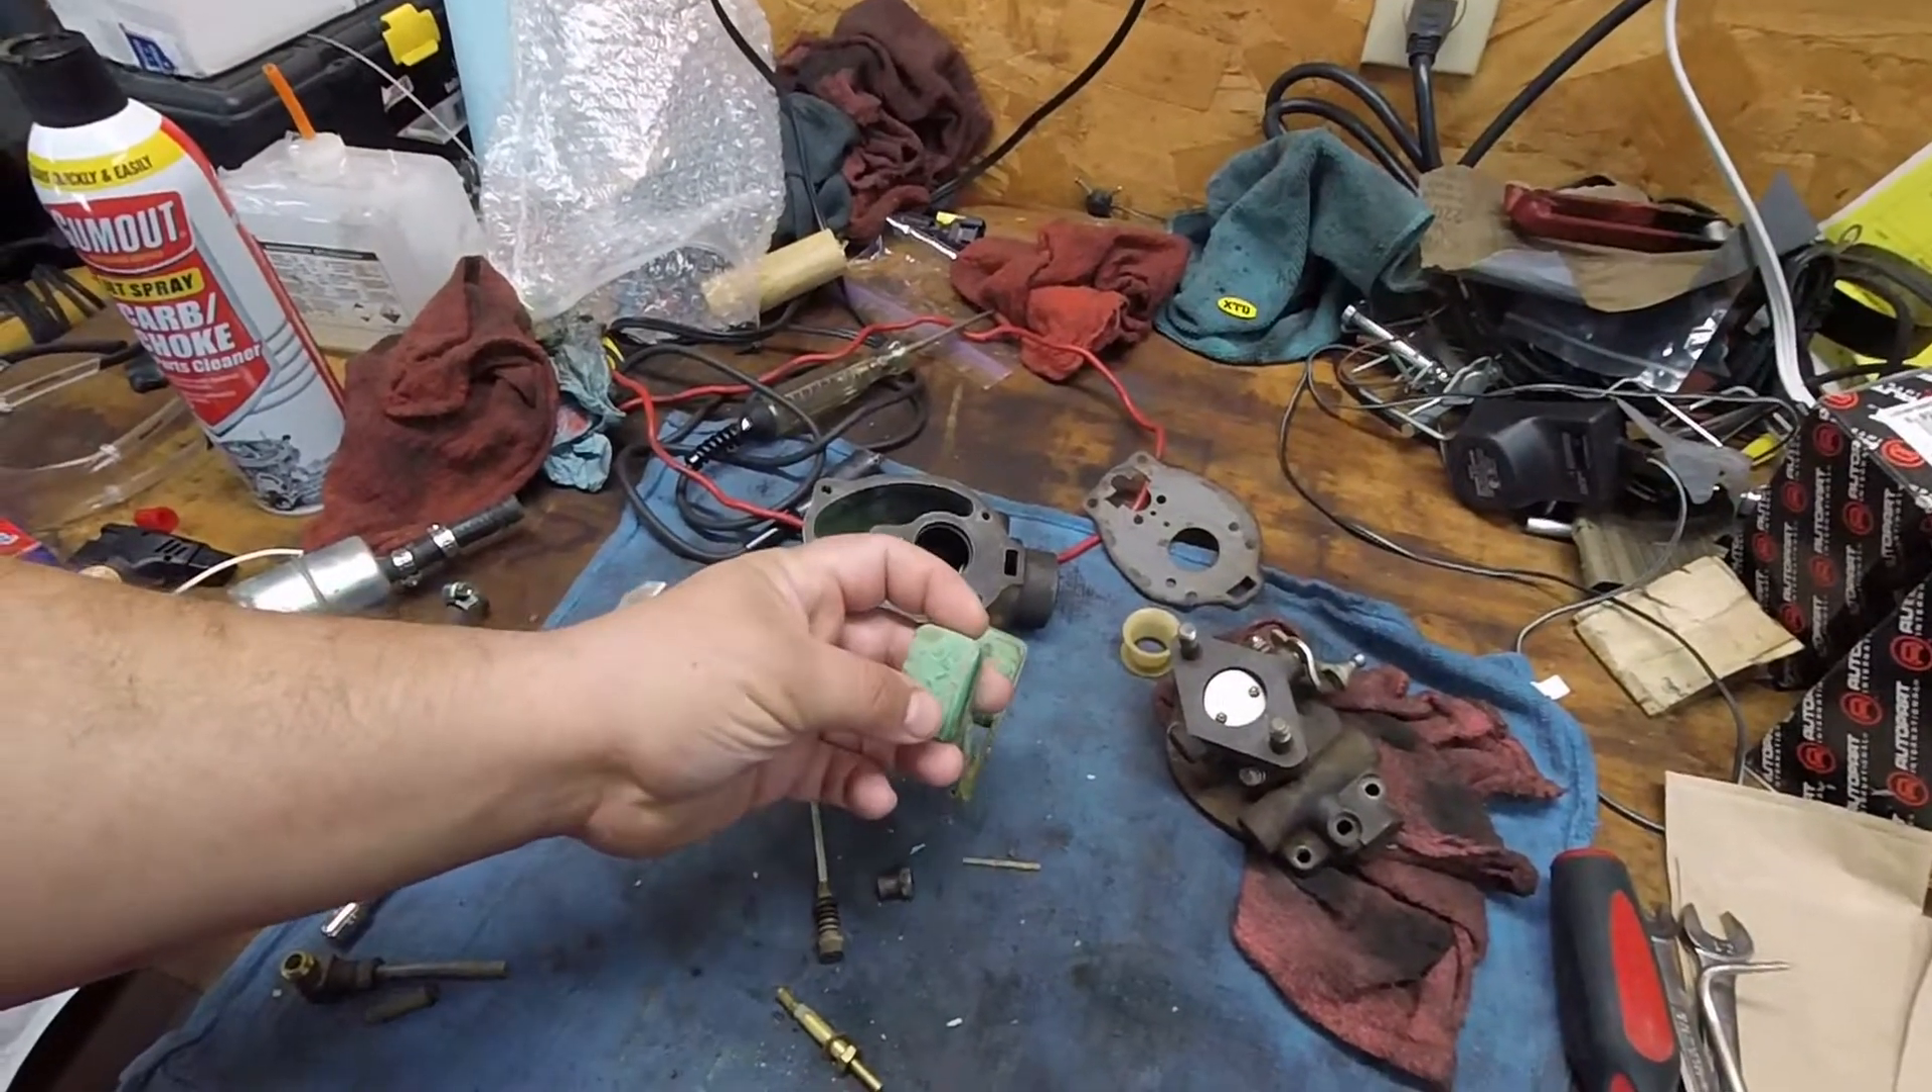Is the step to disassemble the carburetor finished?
Yes.